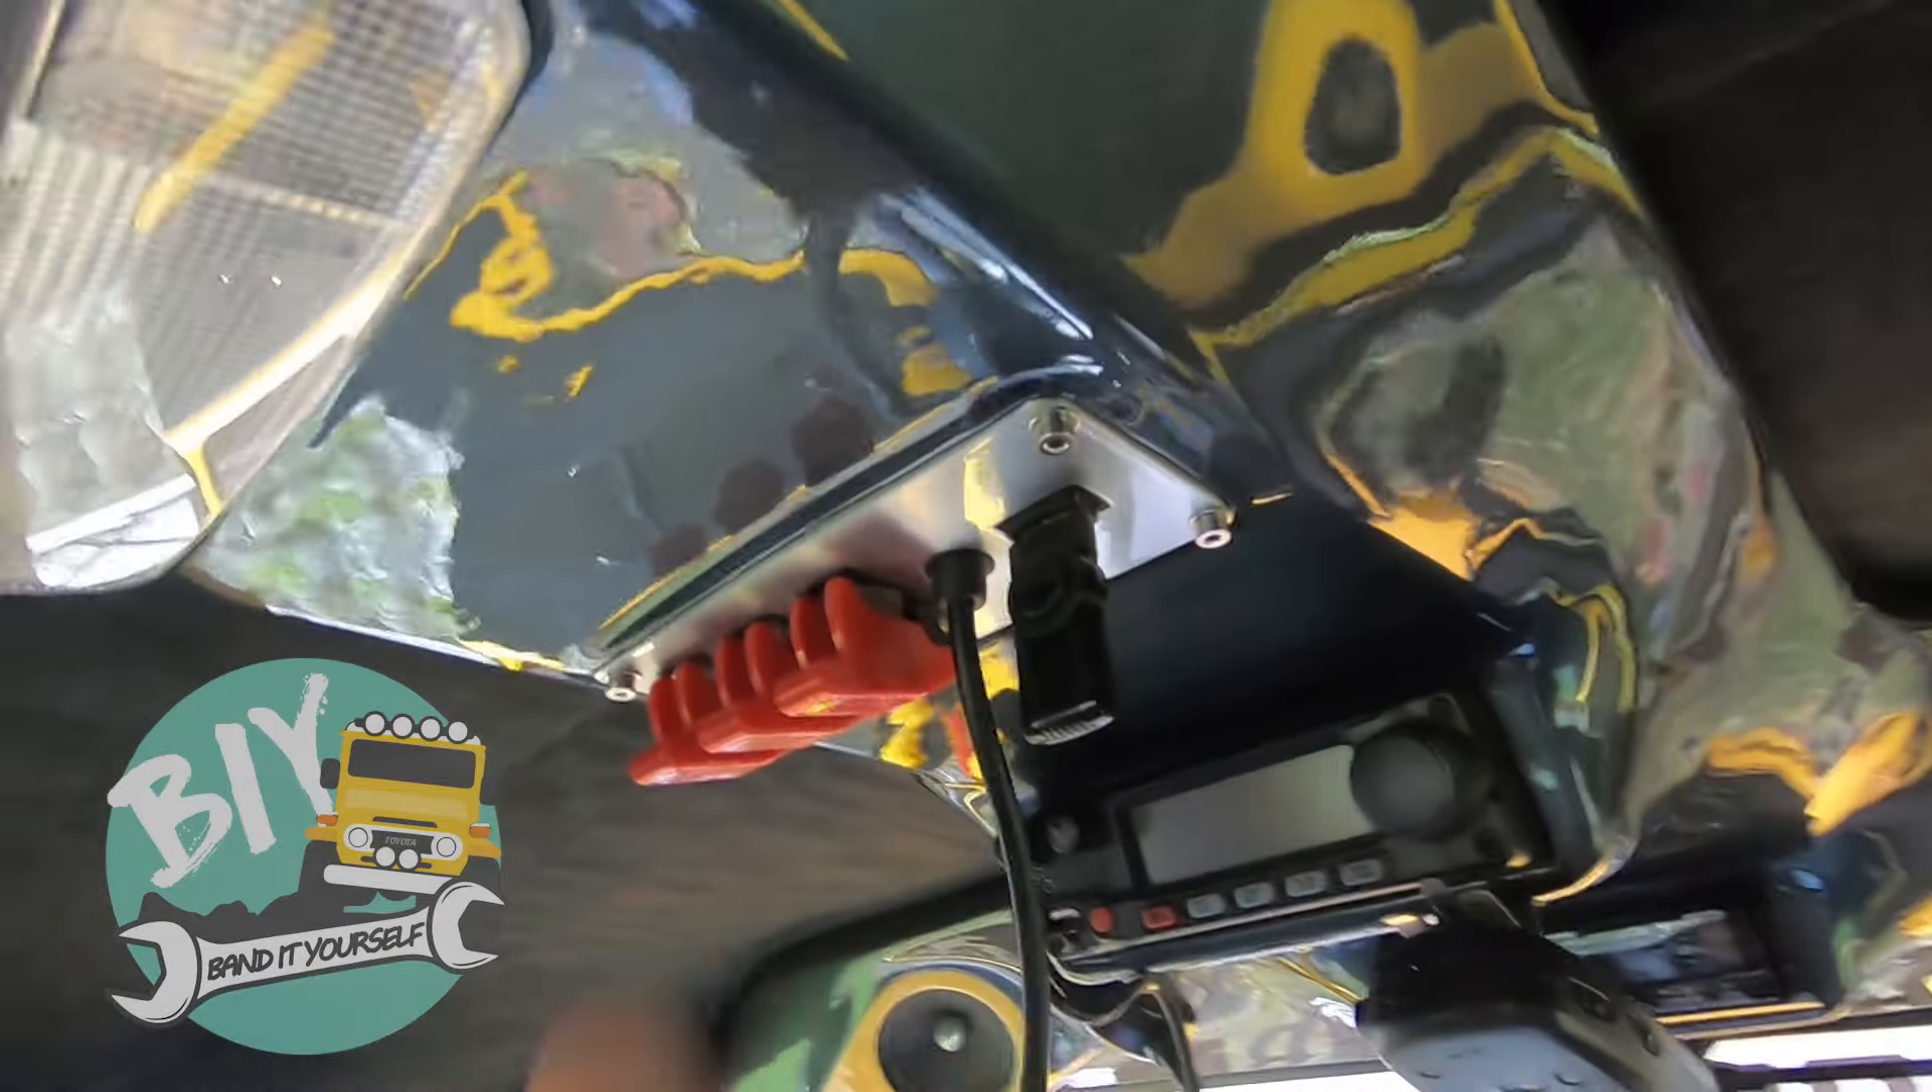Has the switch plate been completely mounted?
Yes.